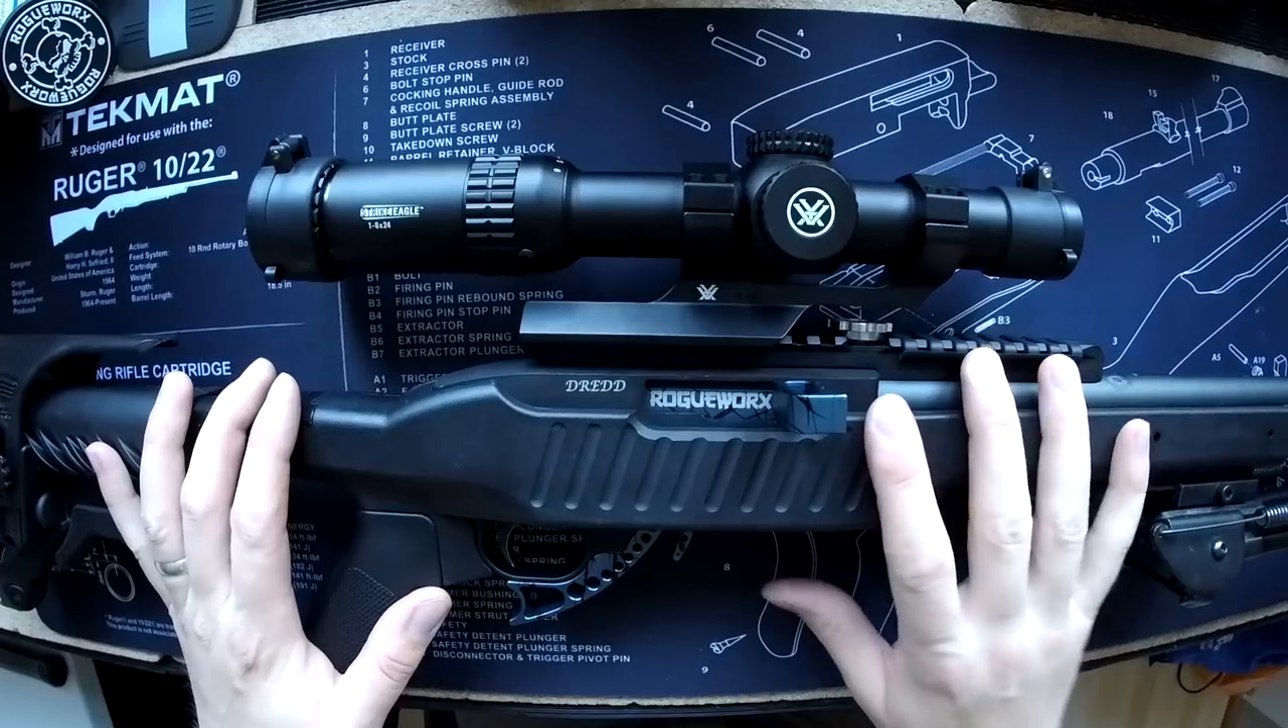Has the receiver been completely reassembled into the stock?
Yes.